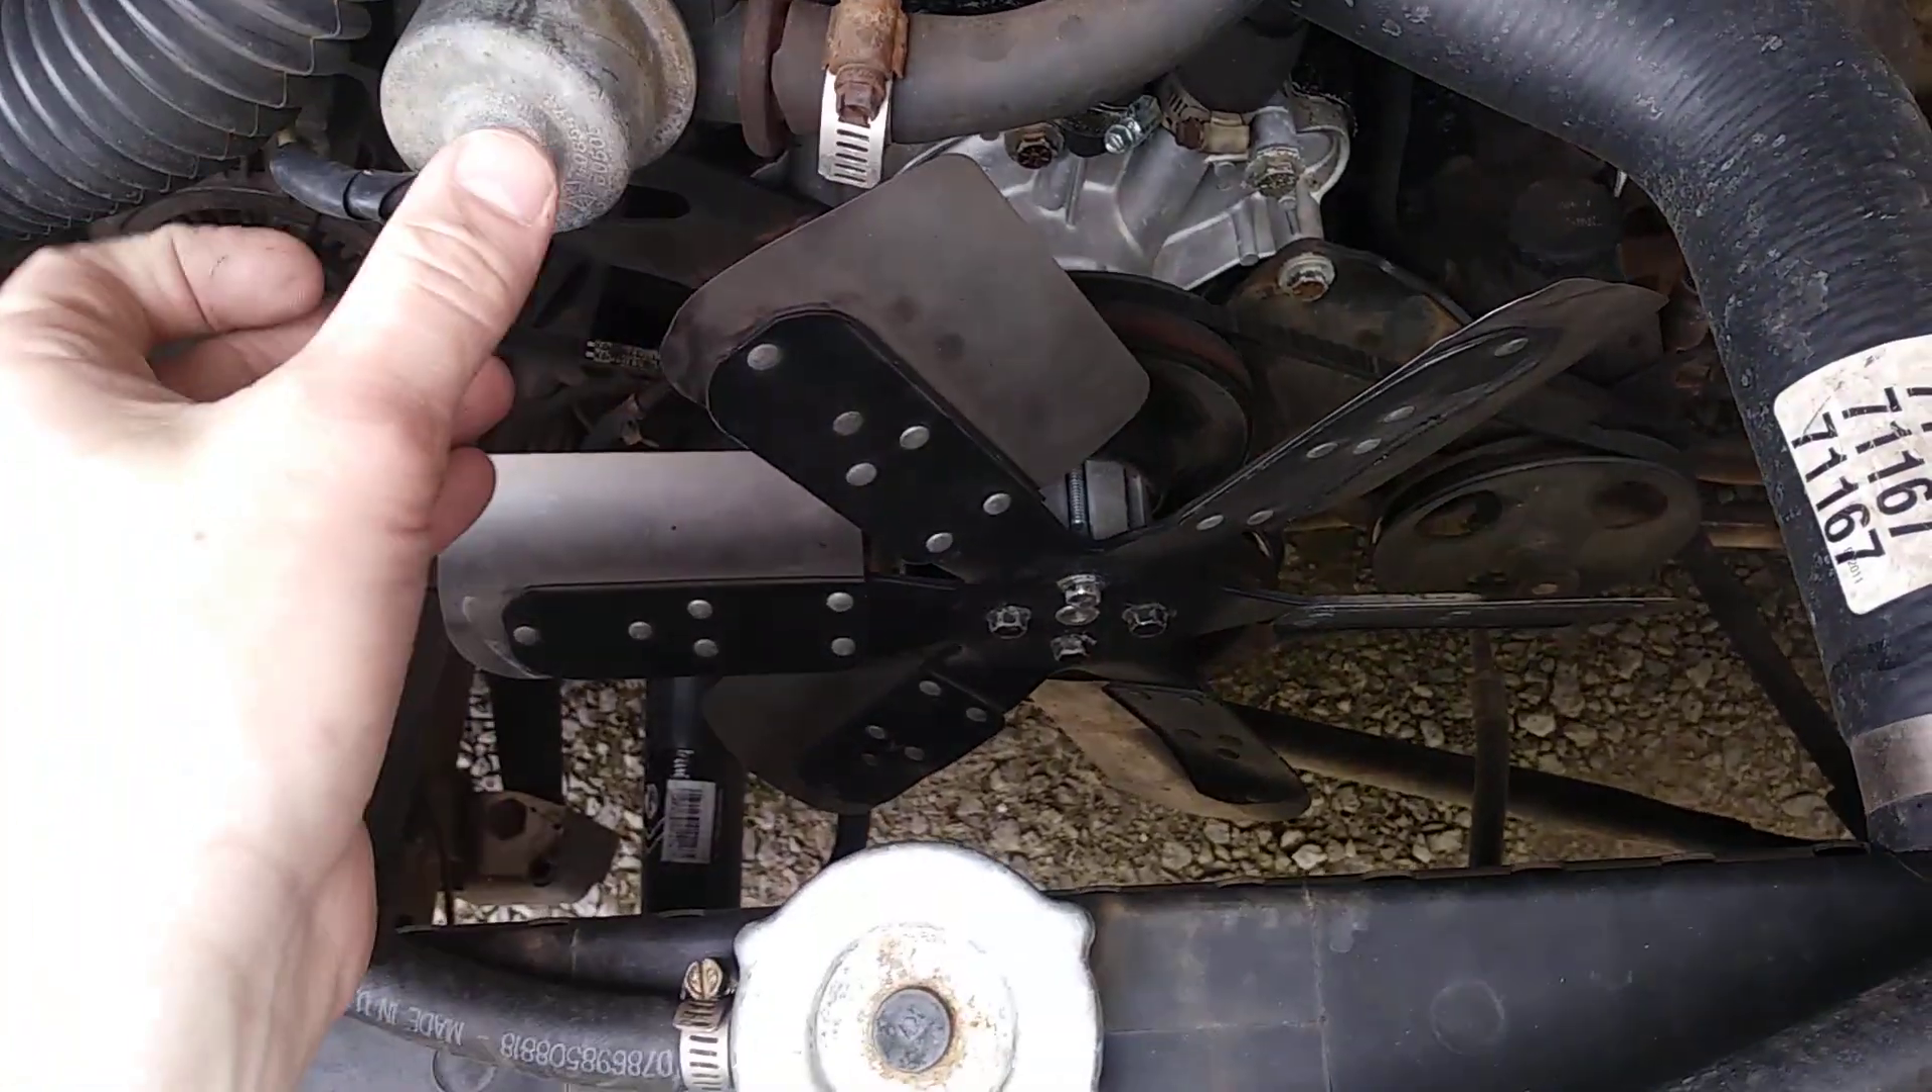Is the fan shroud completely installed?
No.